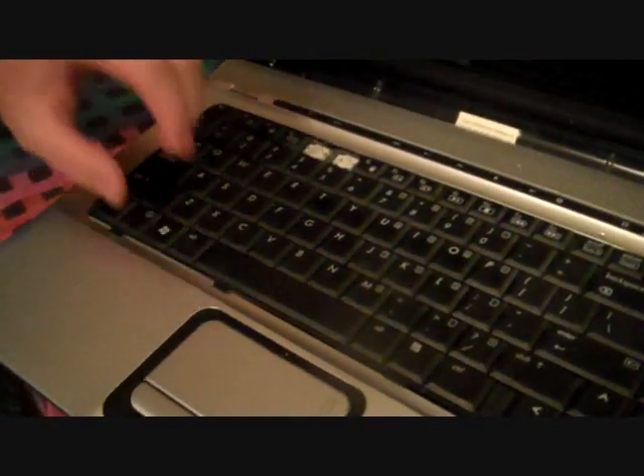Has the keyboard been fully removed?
No.